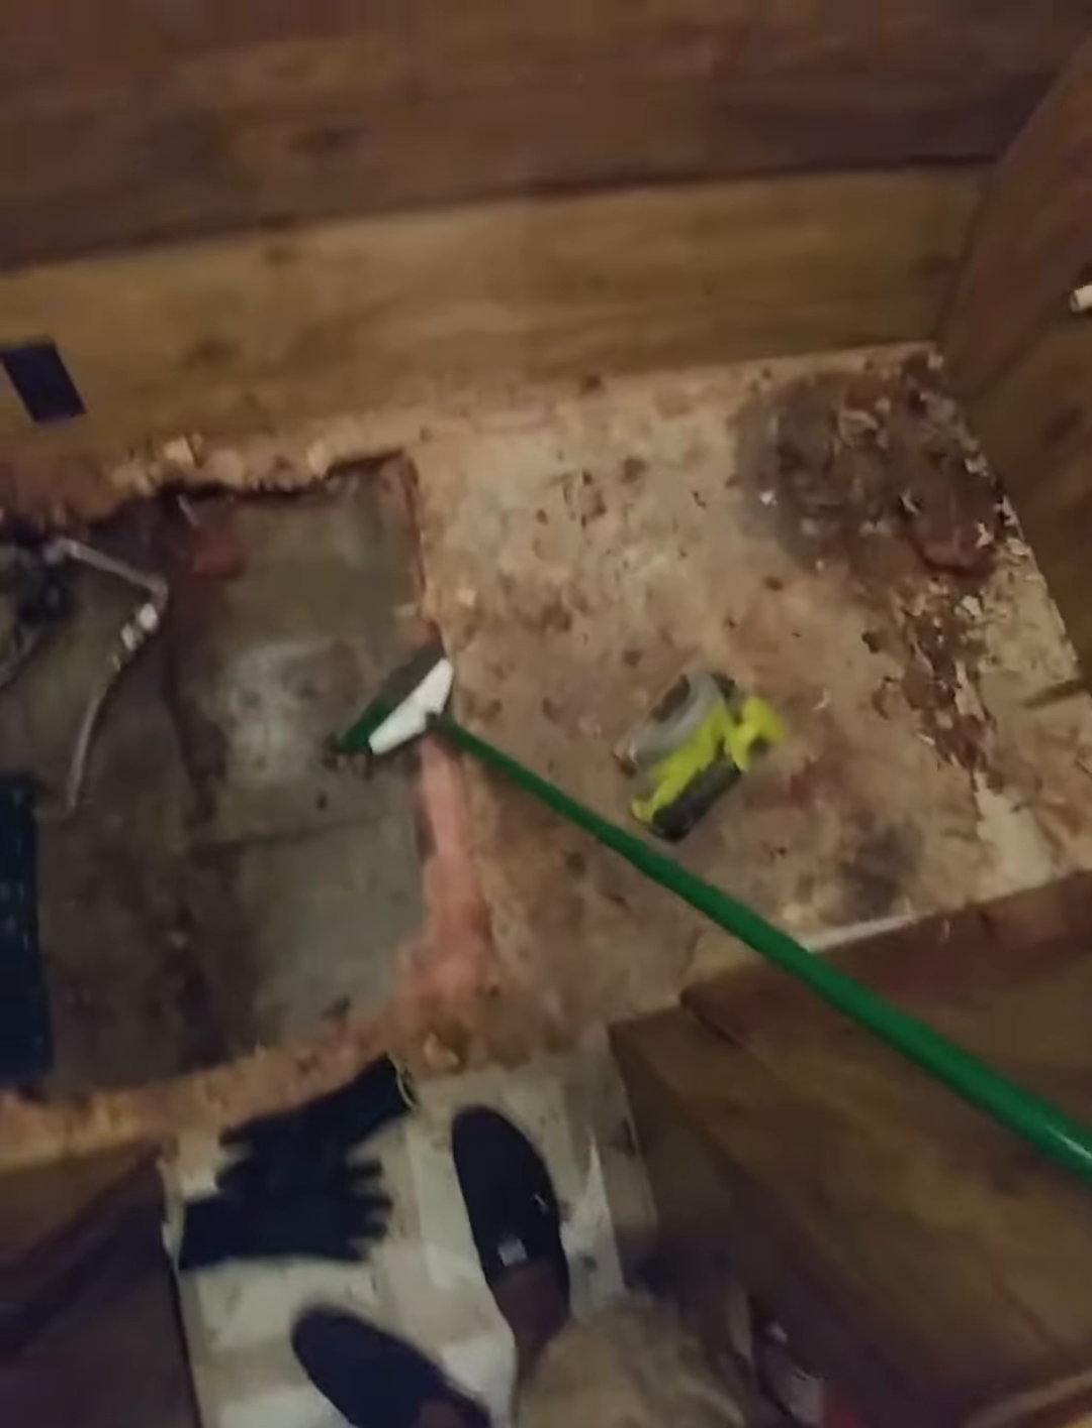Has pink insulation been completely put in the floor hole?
No.